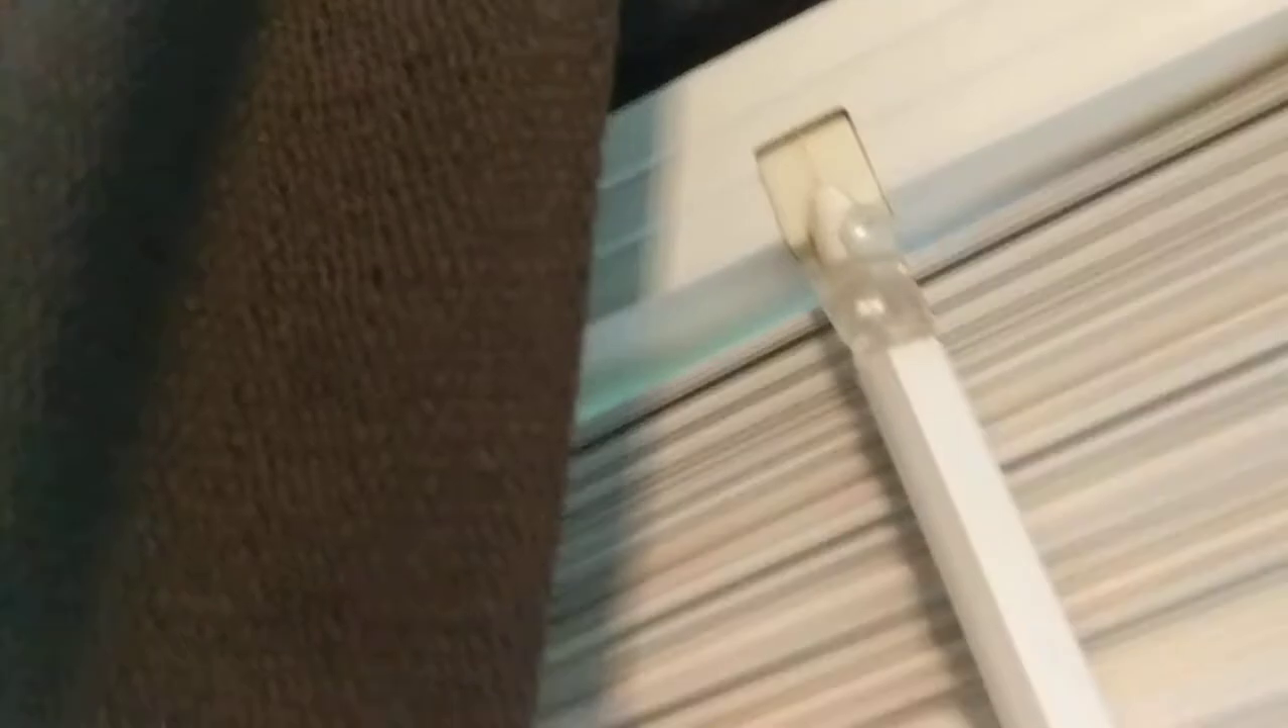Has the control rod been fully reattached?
Yes.